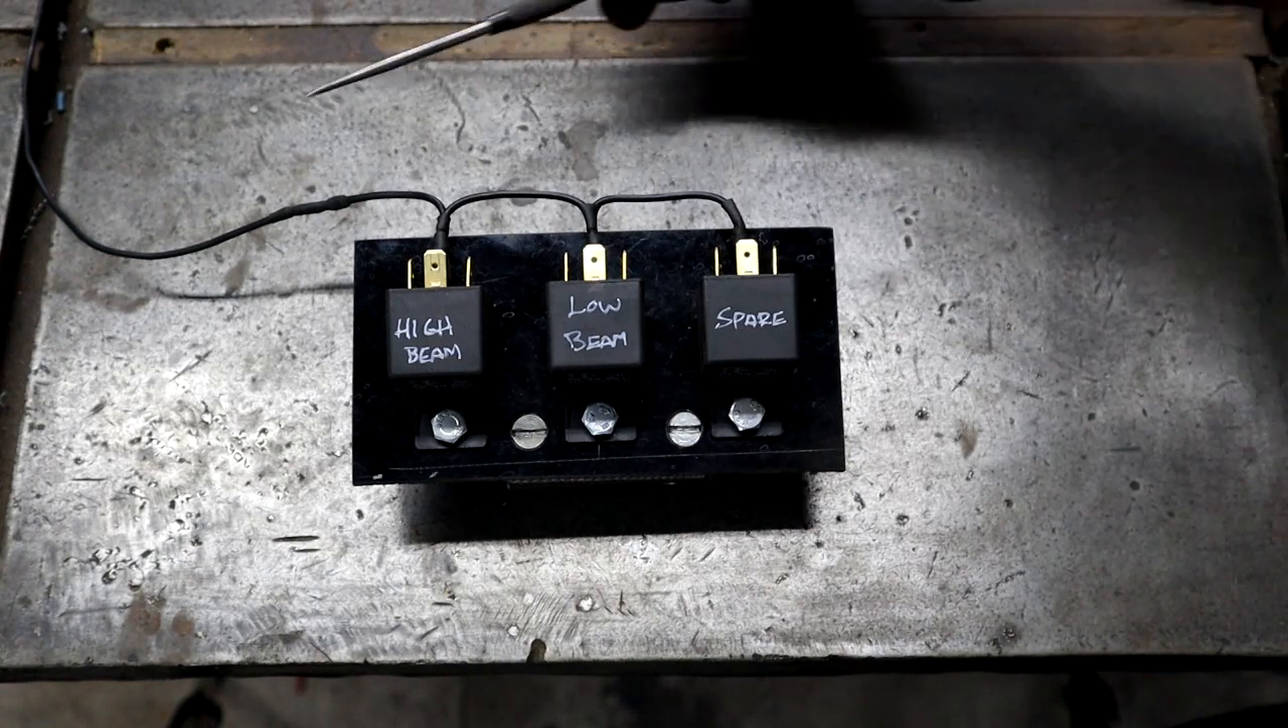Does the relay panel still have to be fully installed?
Yes.